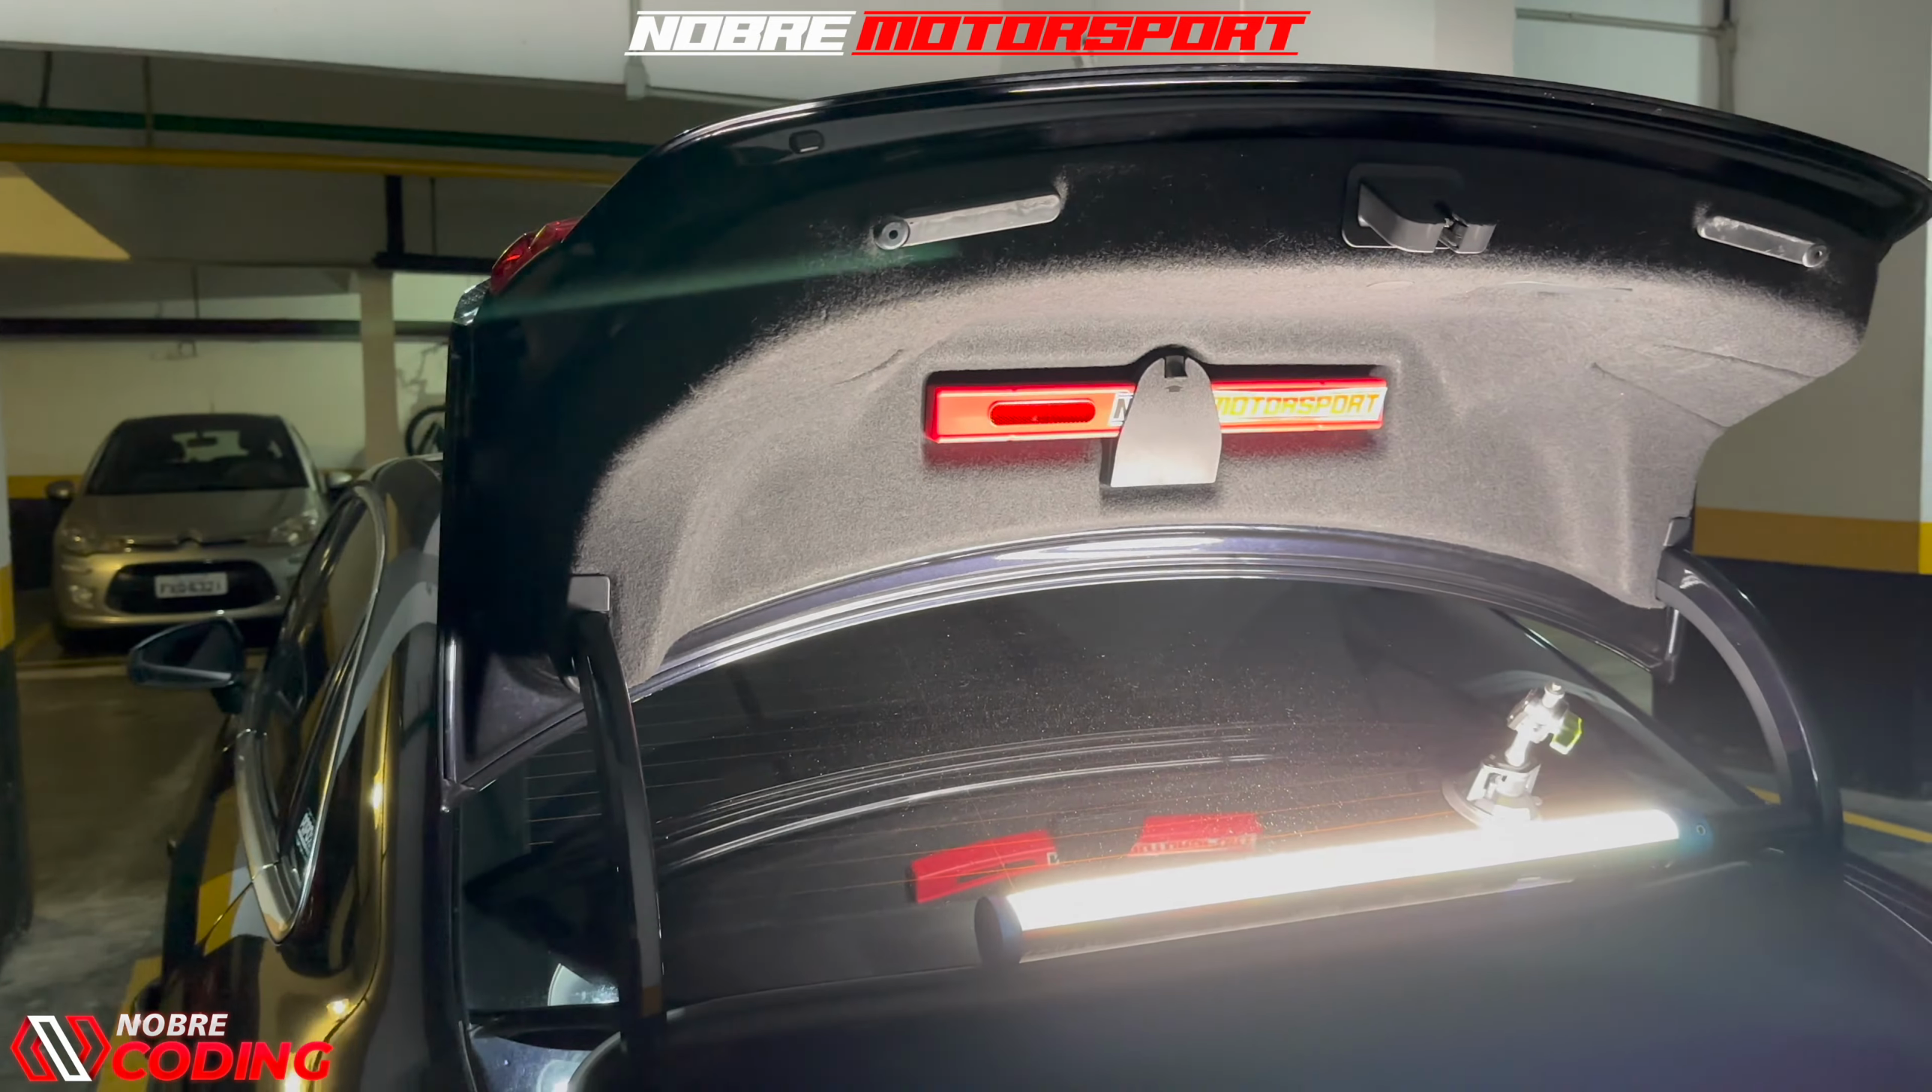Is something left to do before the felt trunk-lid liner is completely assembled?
No.